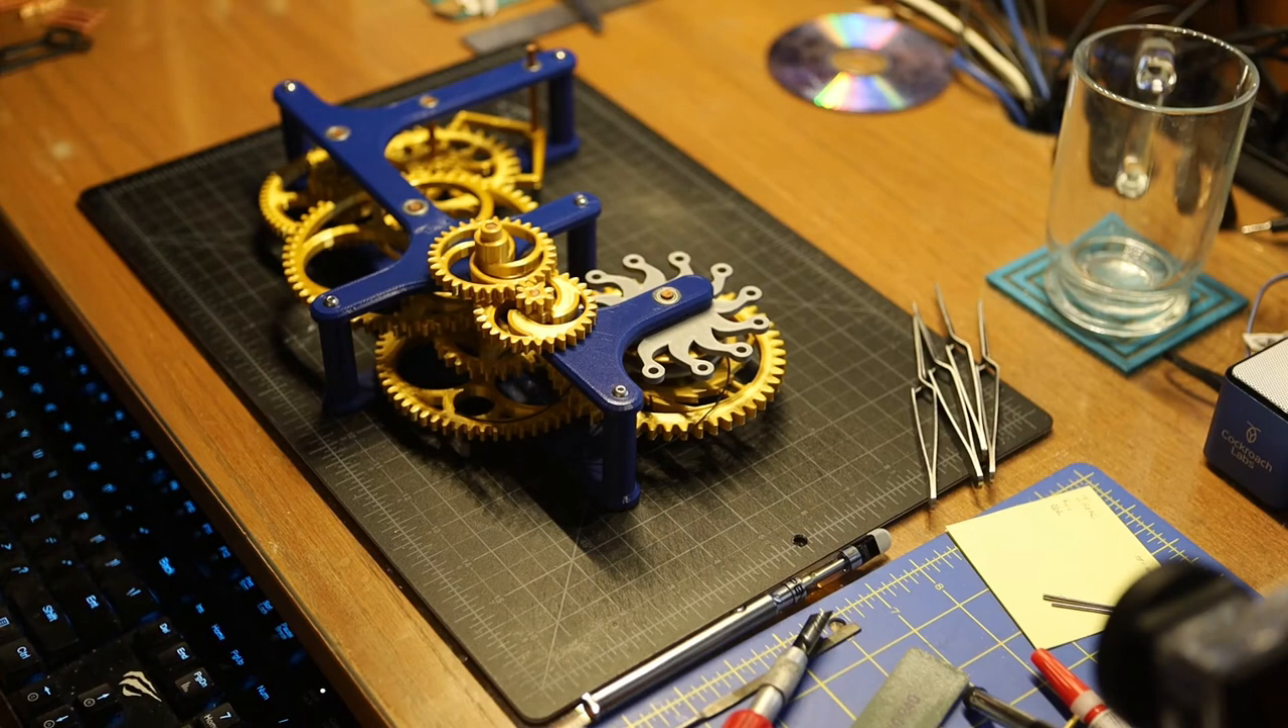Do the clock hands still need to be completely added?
Yes.